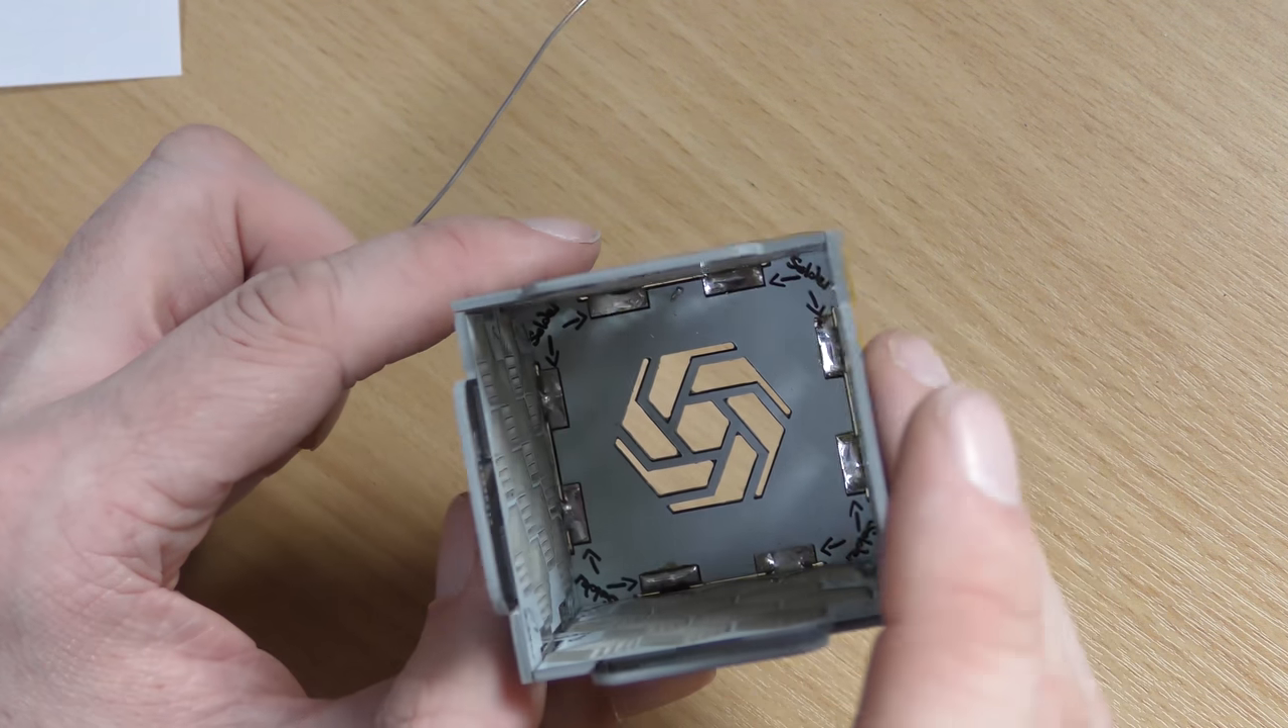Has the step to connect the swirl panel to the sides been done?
Yes.